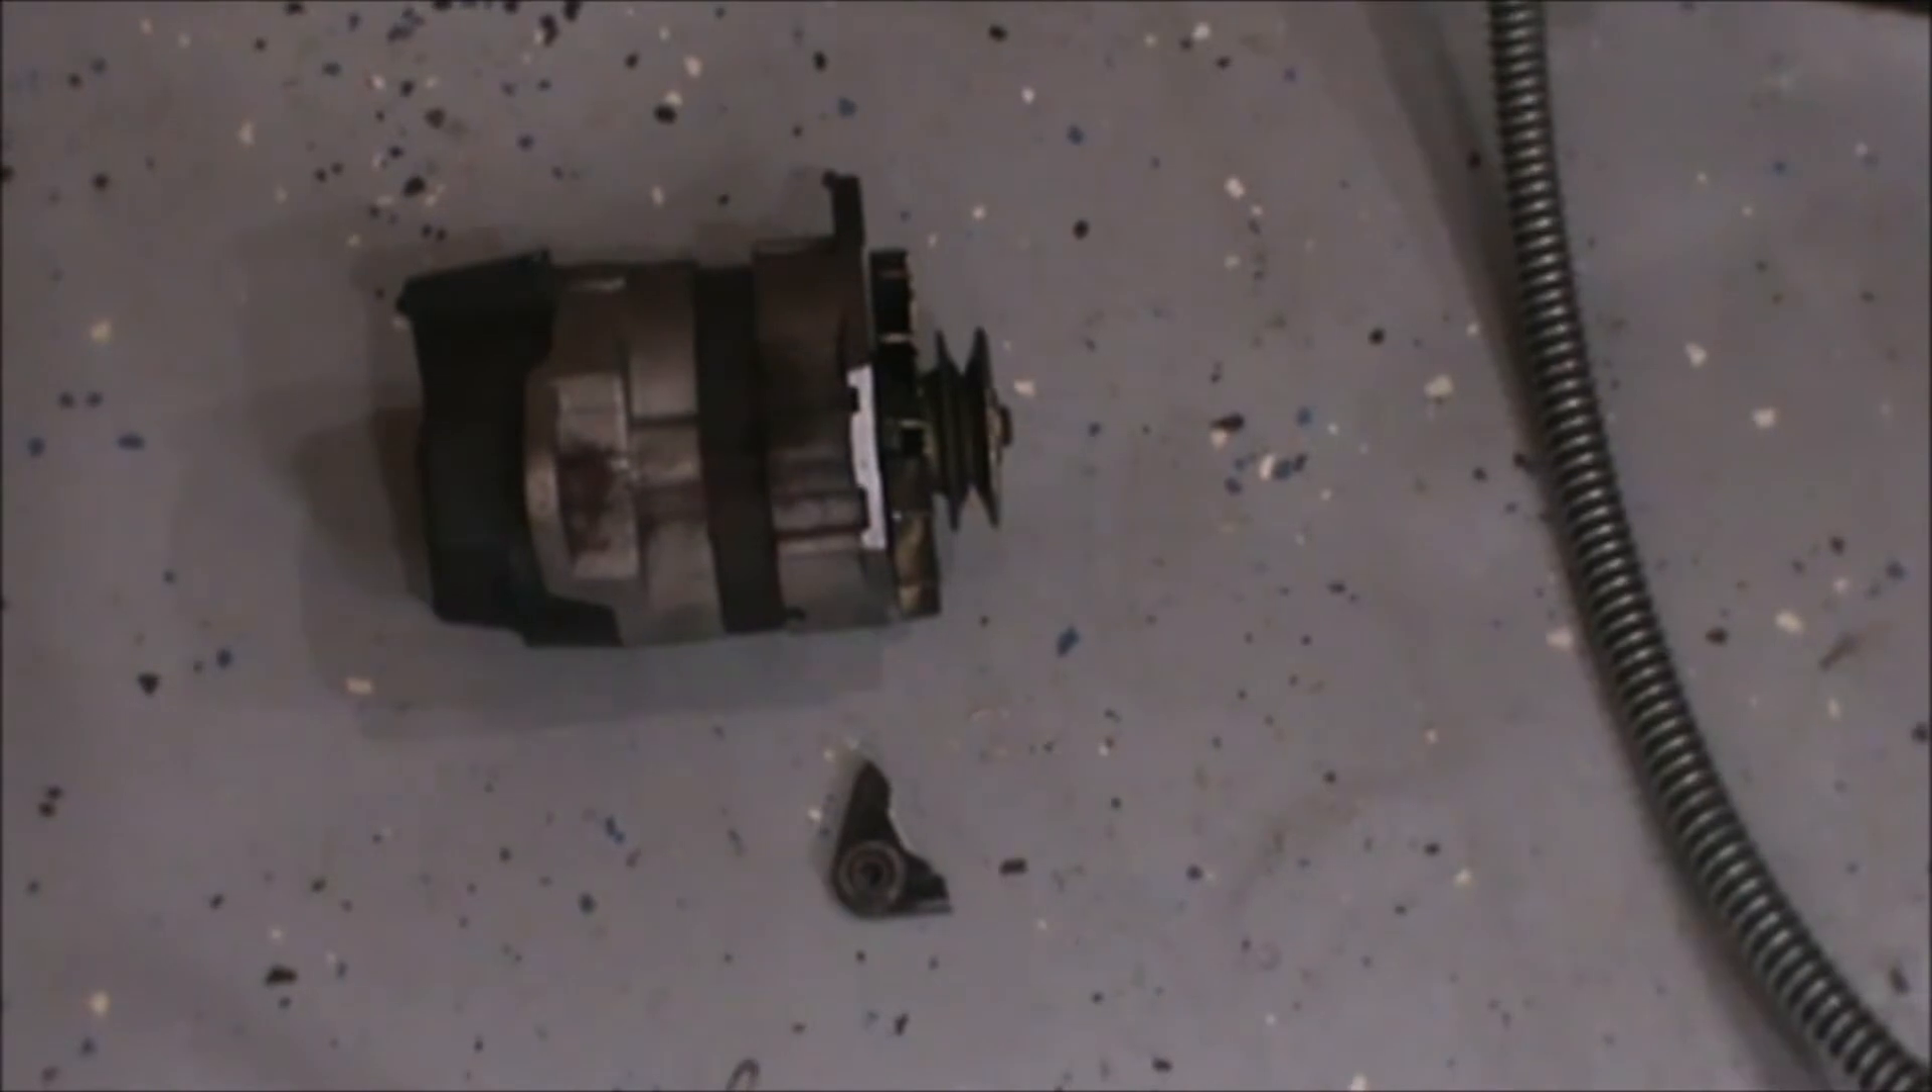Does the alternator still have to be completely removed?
No.